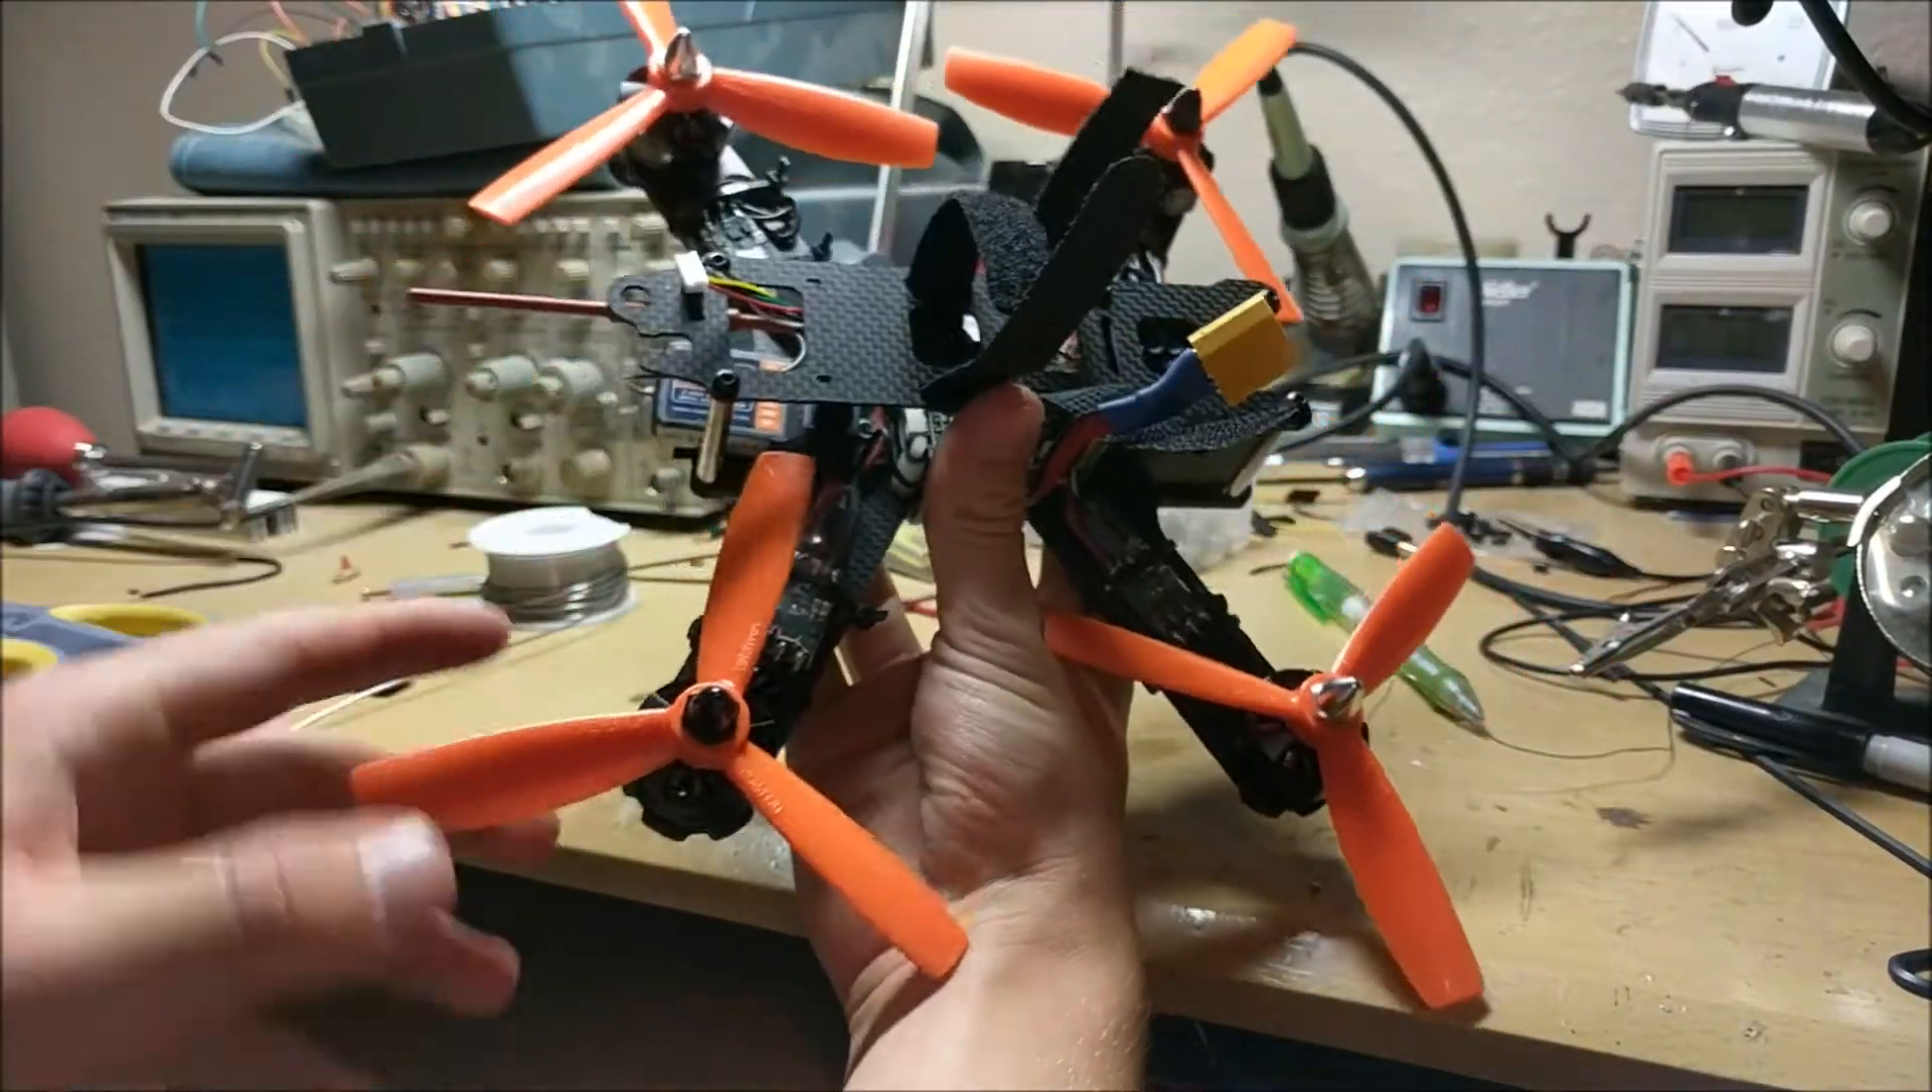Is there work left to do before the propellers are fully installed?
No.